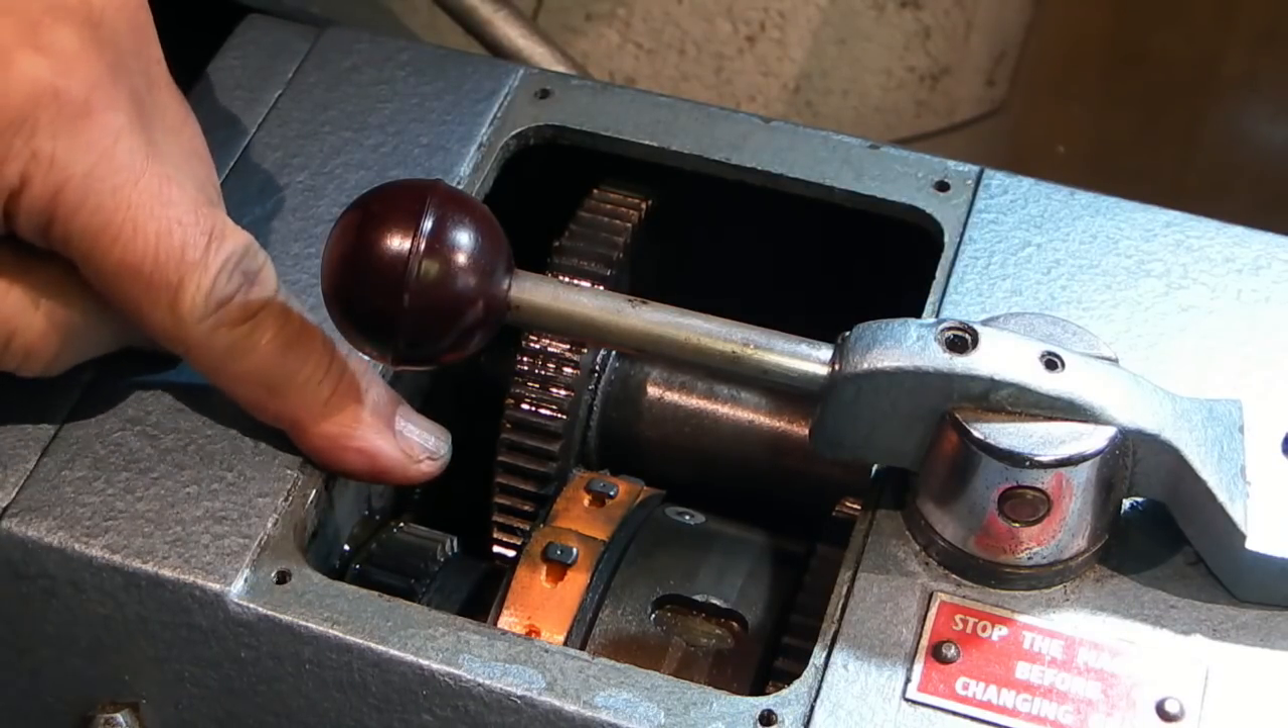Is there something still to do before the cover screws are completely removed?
No.